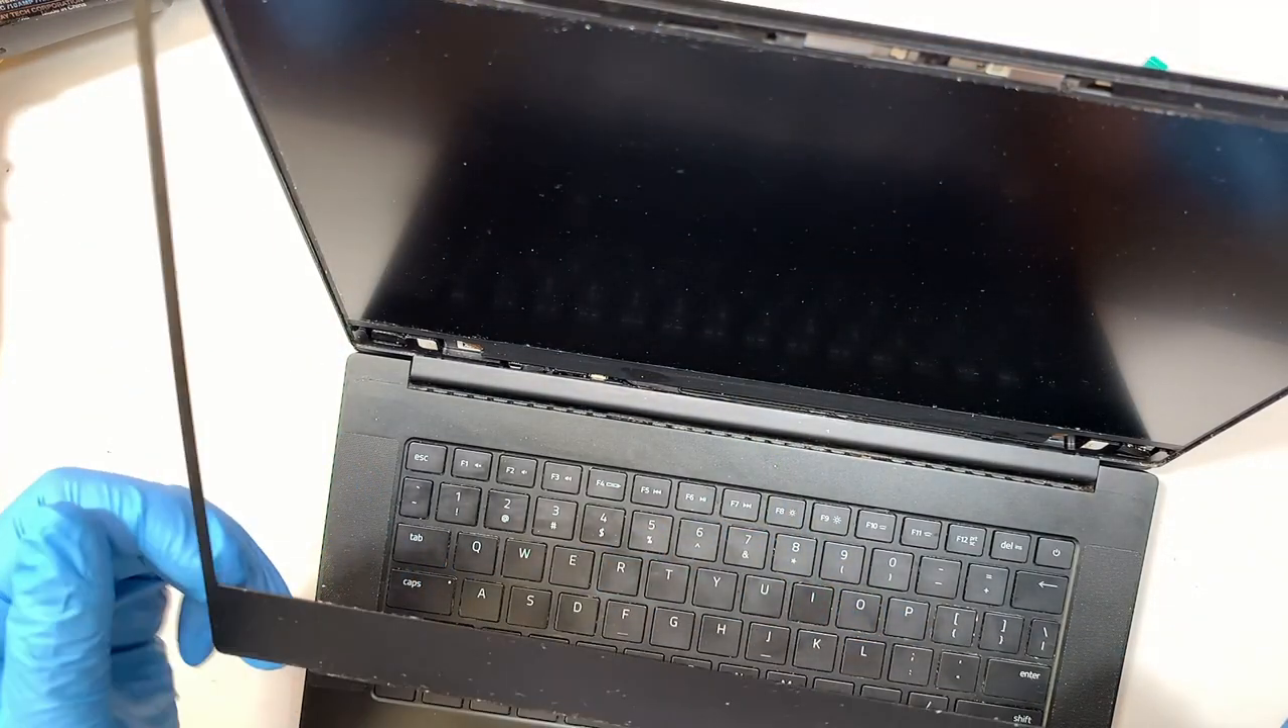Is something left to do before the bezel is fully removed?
No.